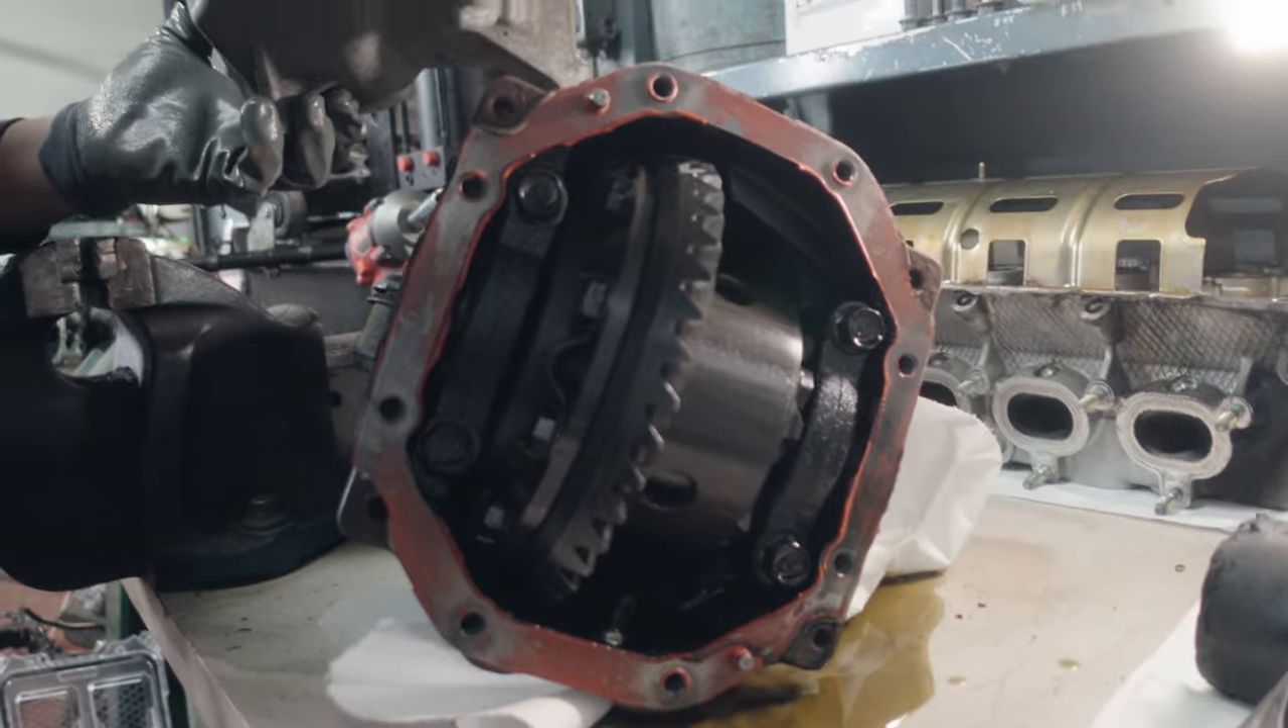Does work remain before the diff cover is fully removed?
No.